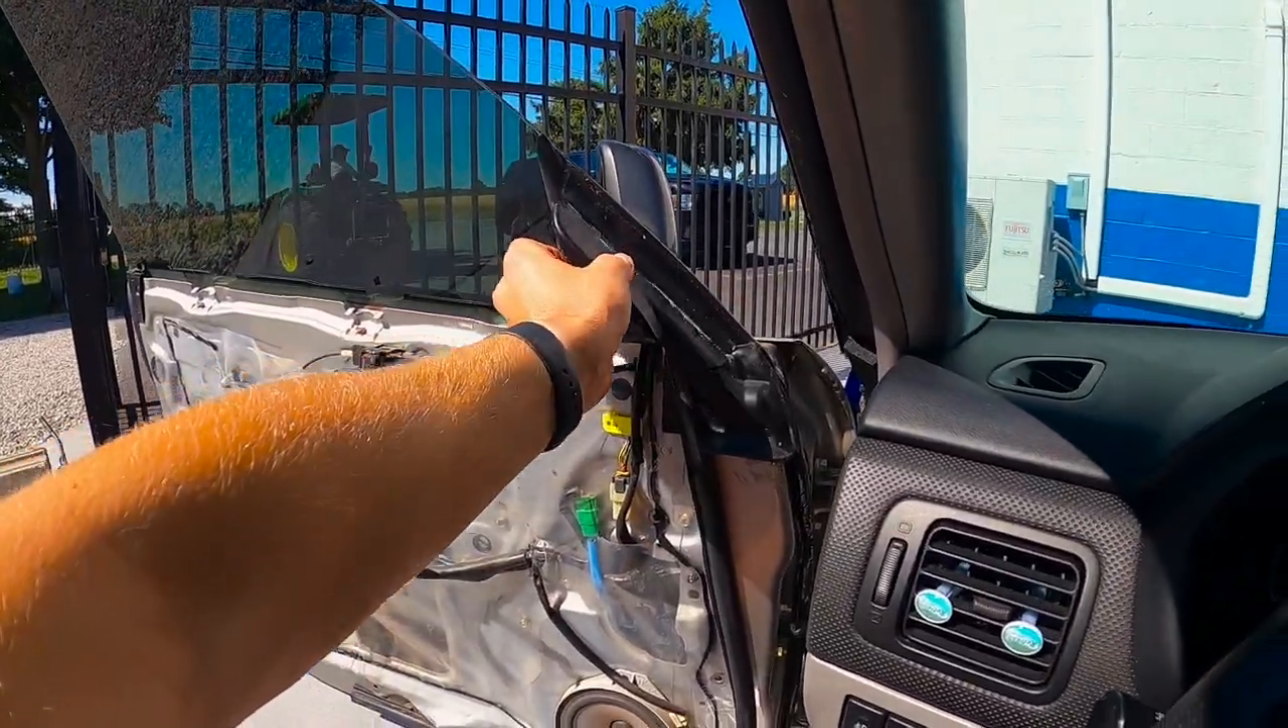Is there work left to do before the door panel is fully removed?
No.